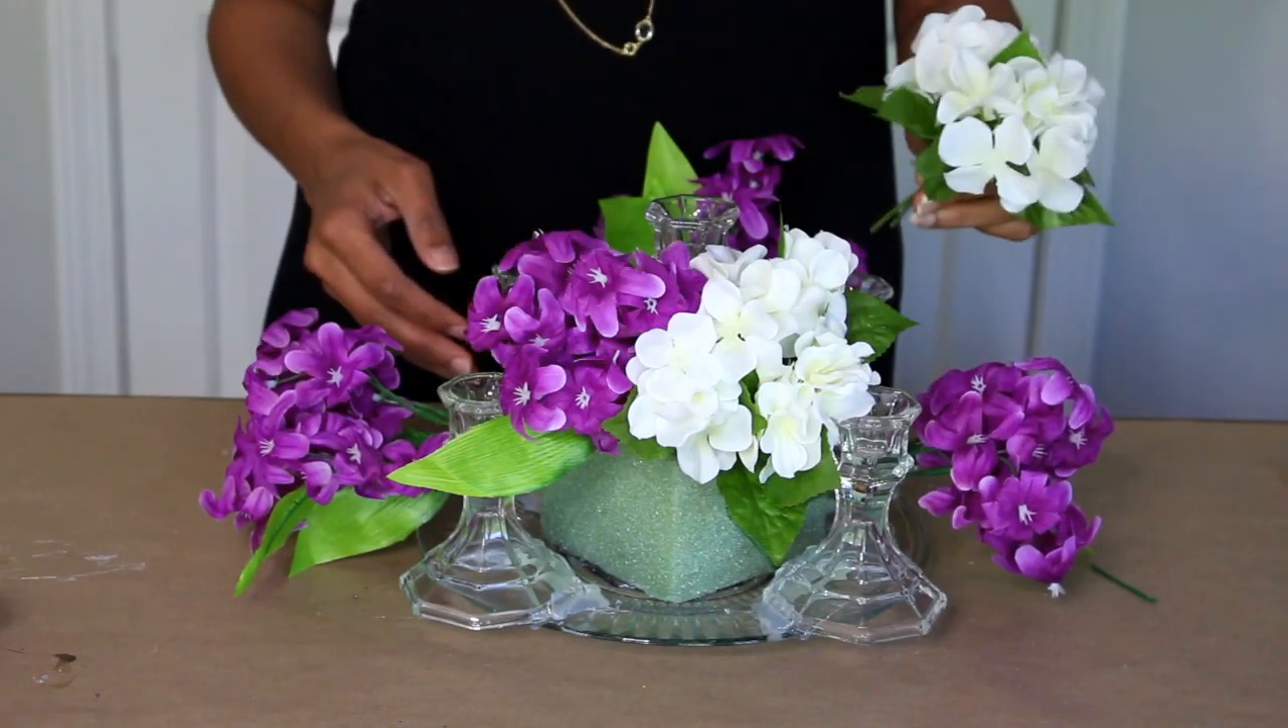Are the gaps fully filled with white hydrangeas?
No.